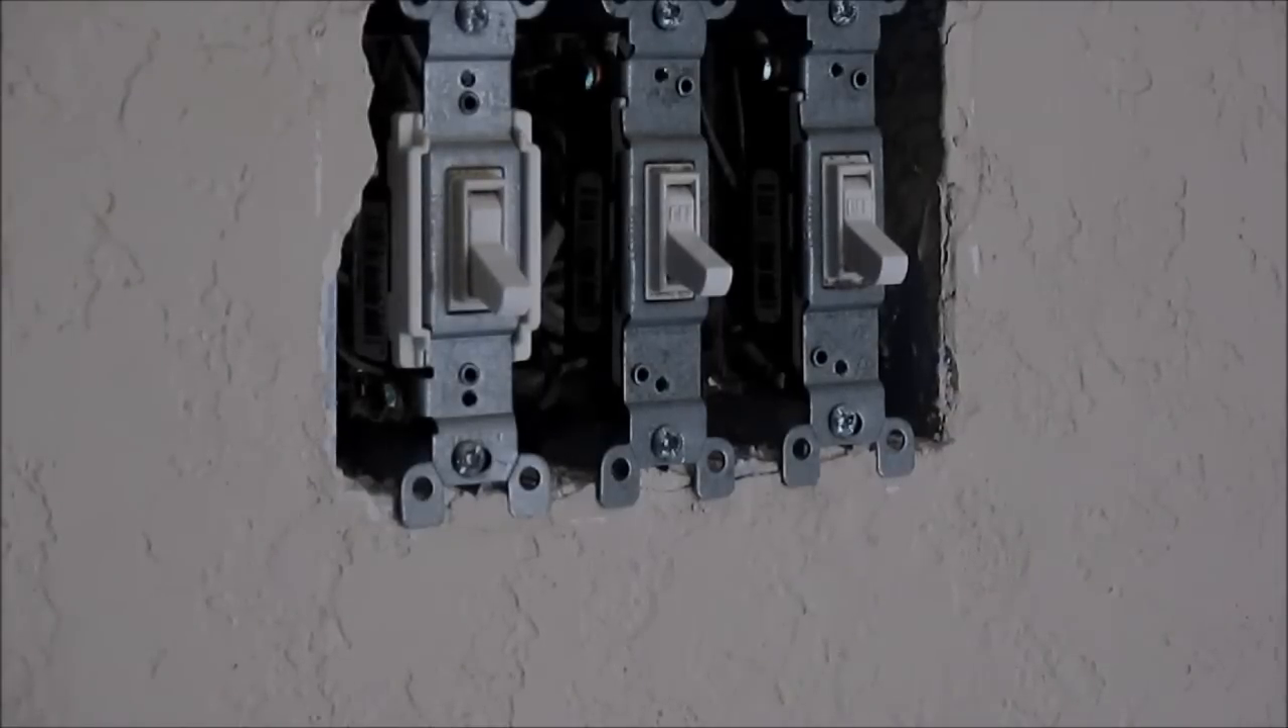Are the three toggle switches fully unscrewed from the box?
No.